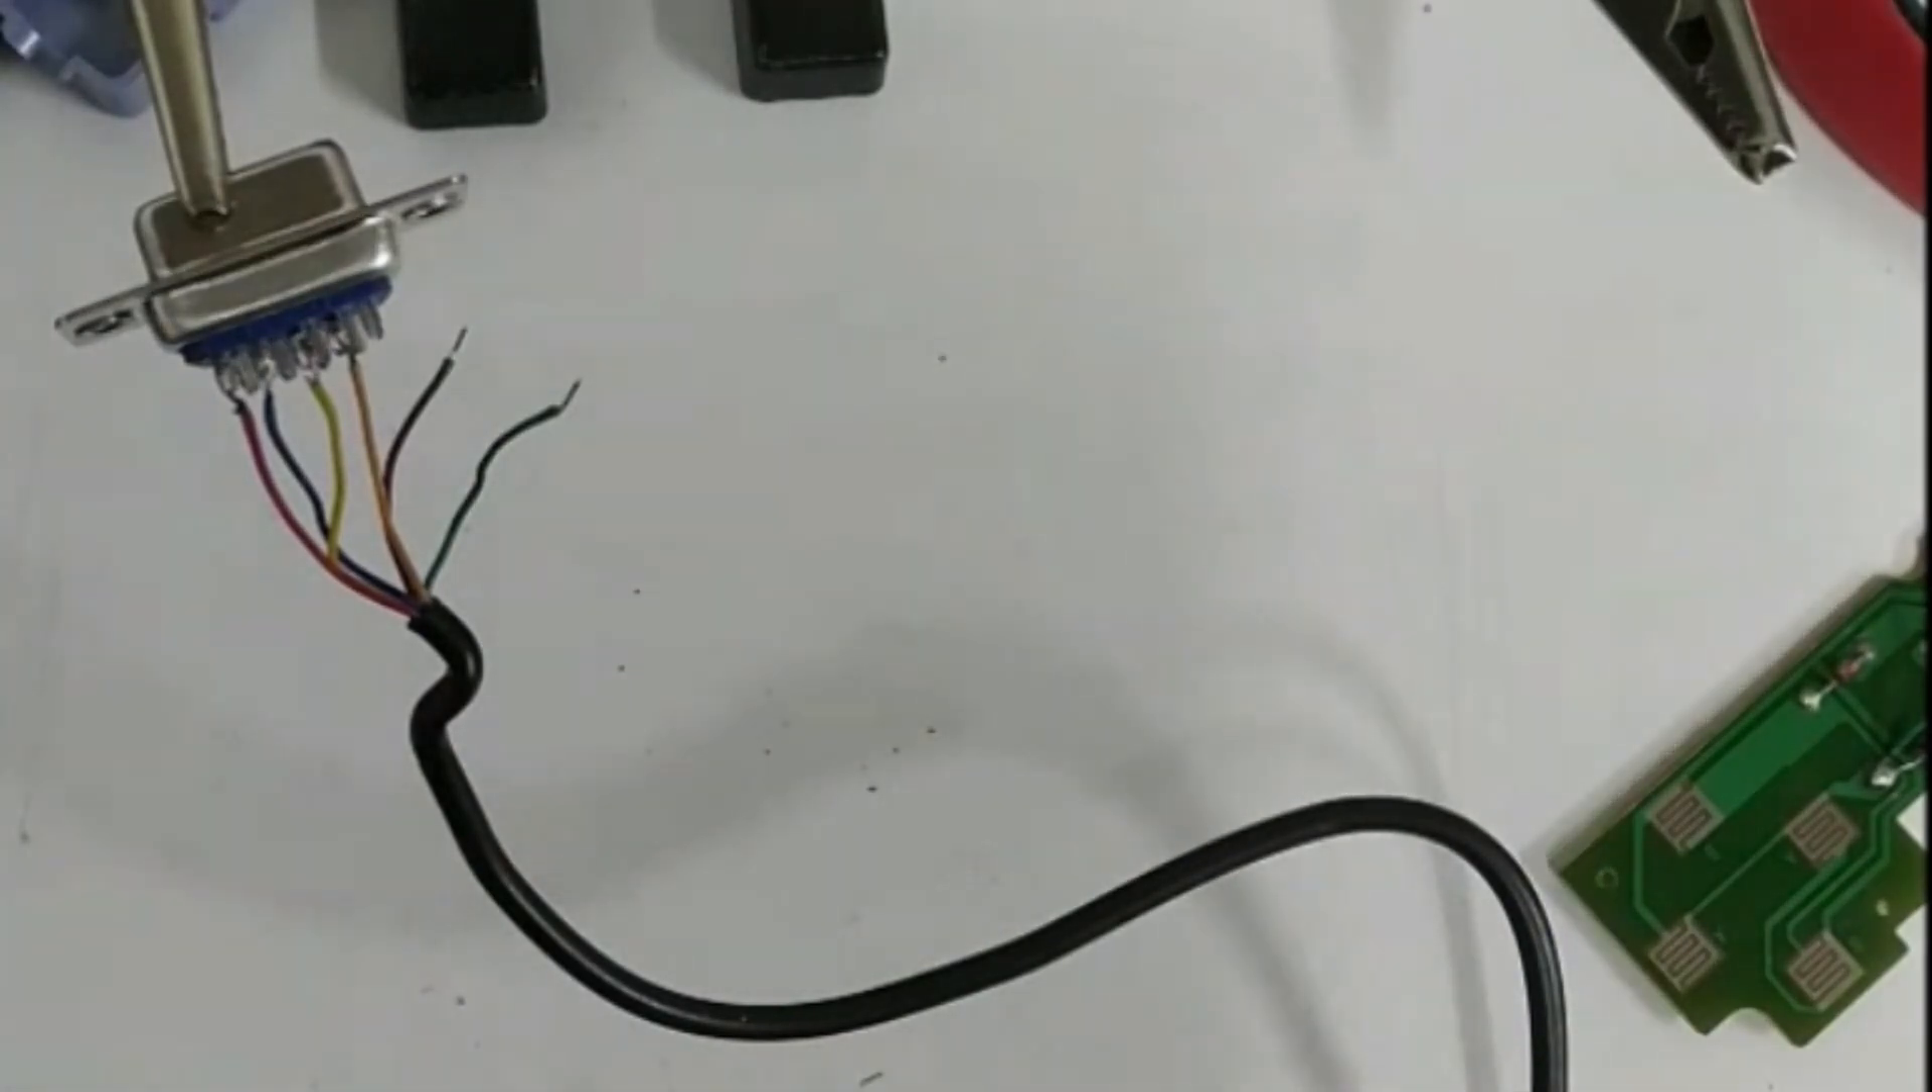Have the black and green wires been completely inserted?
No.